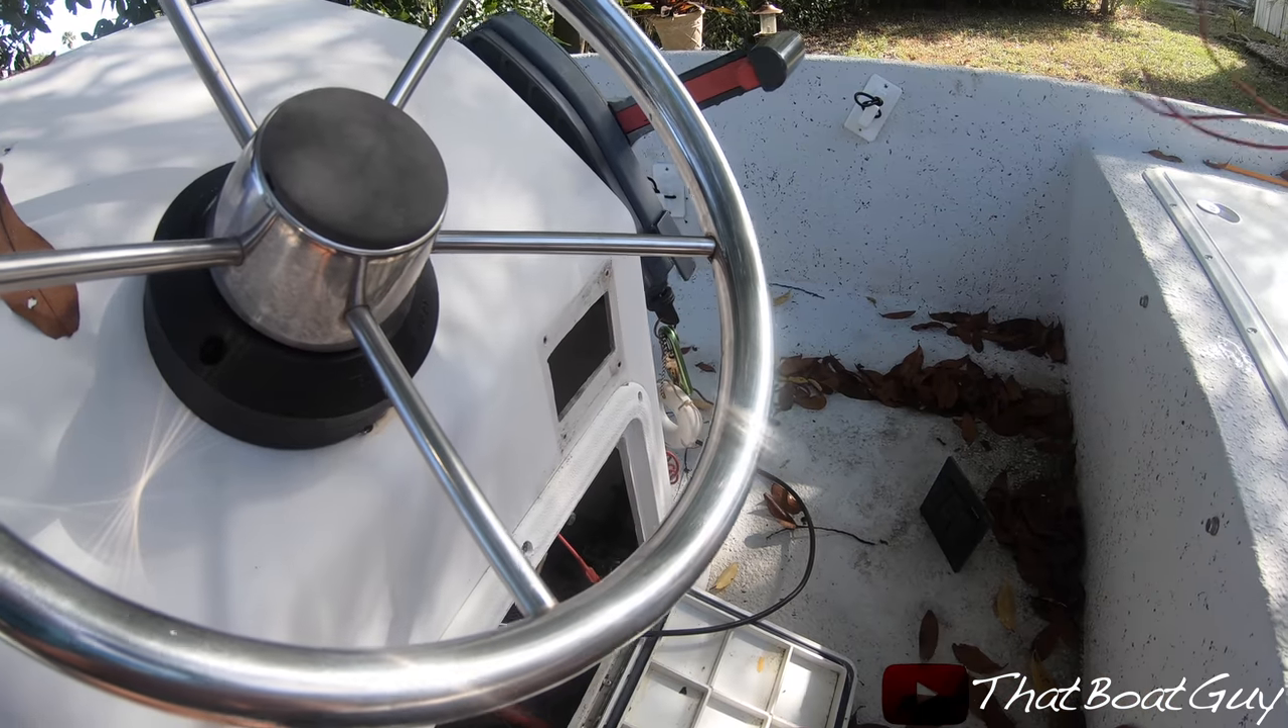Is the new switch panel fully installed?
No.